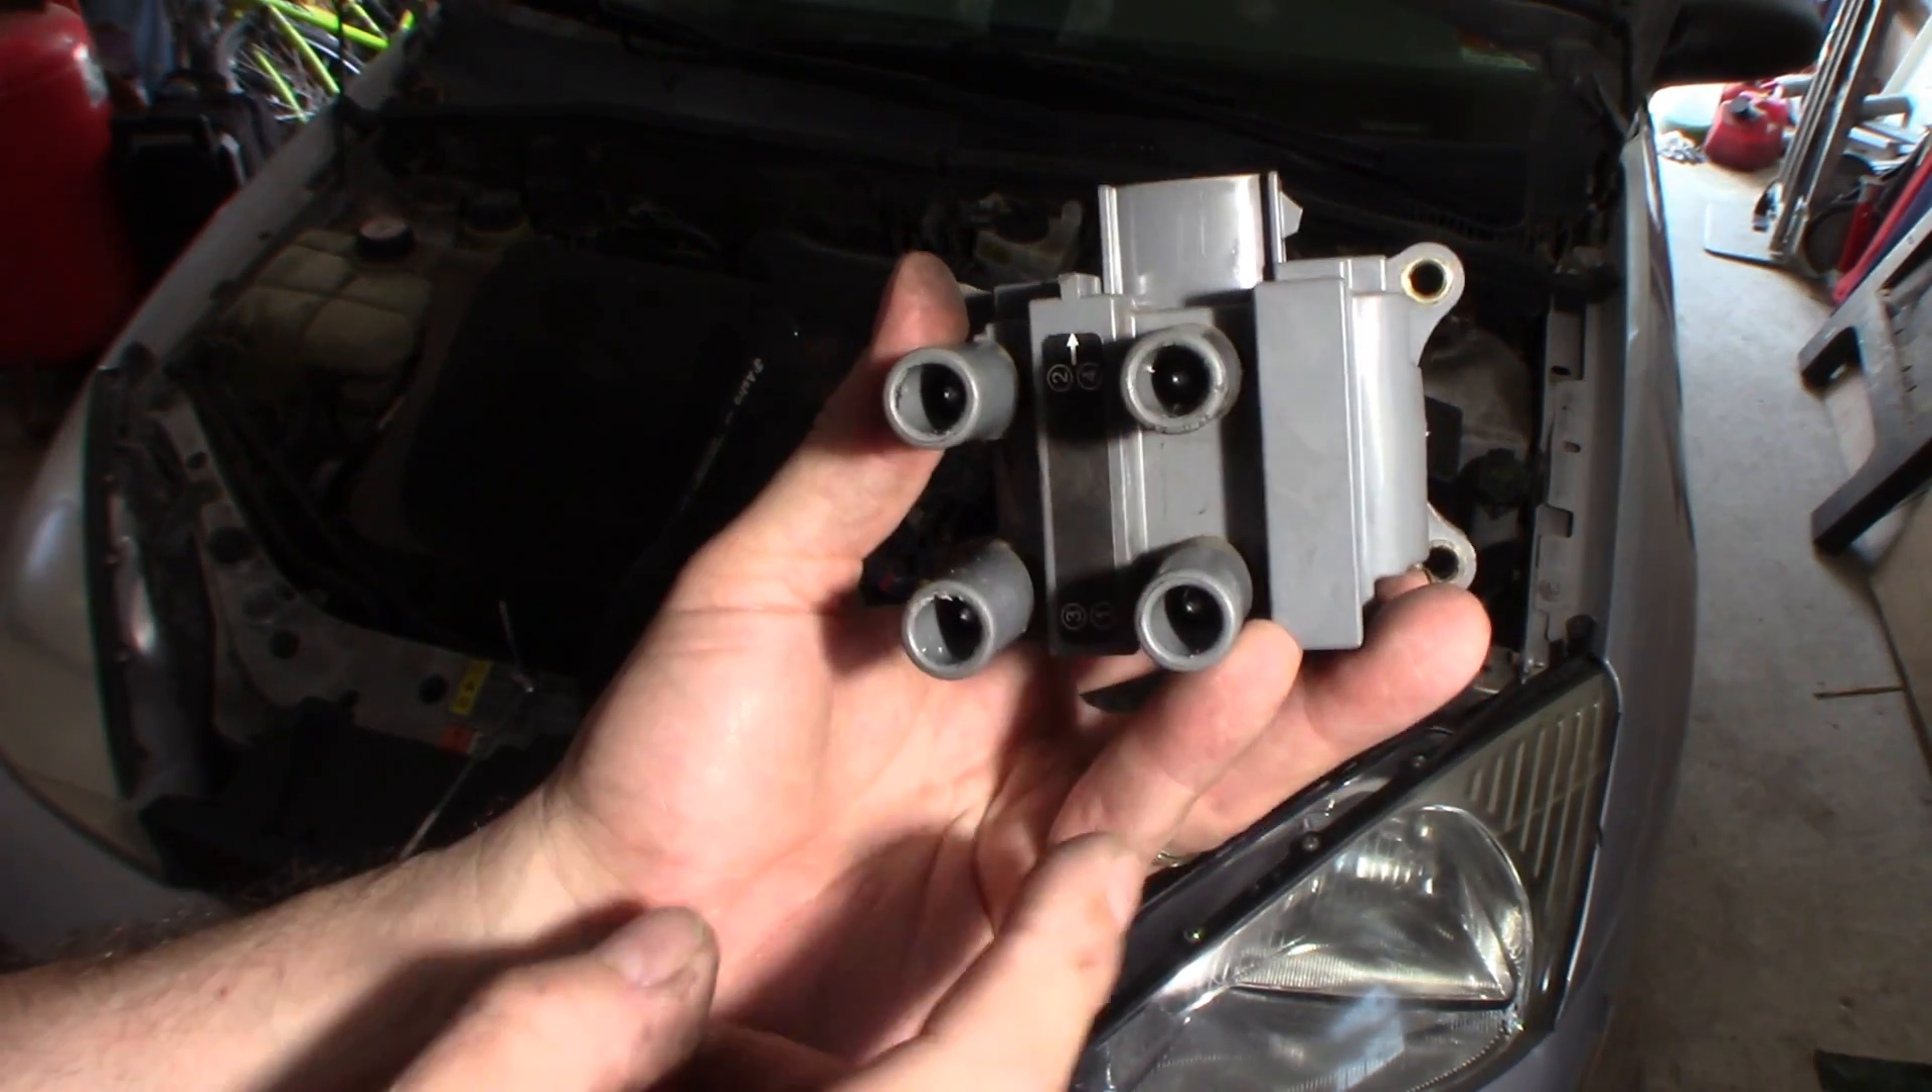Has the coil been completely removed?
Yes.